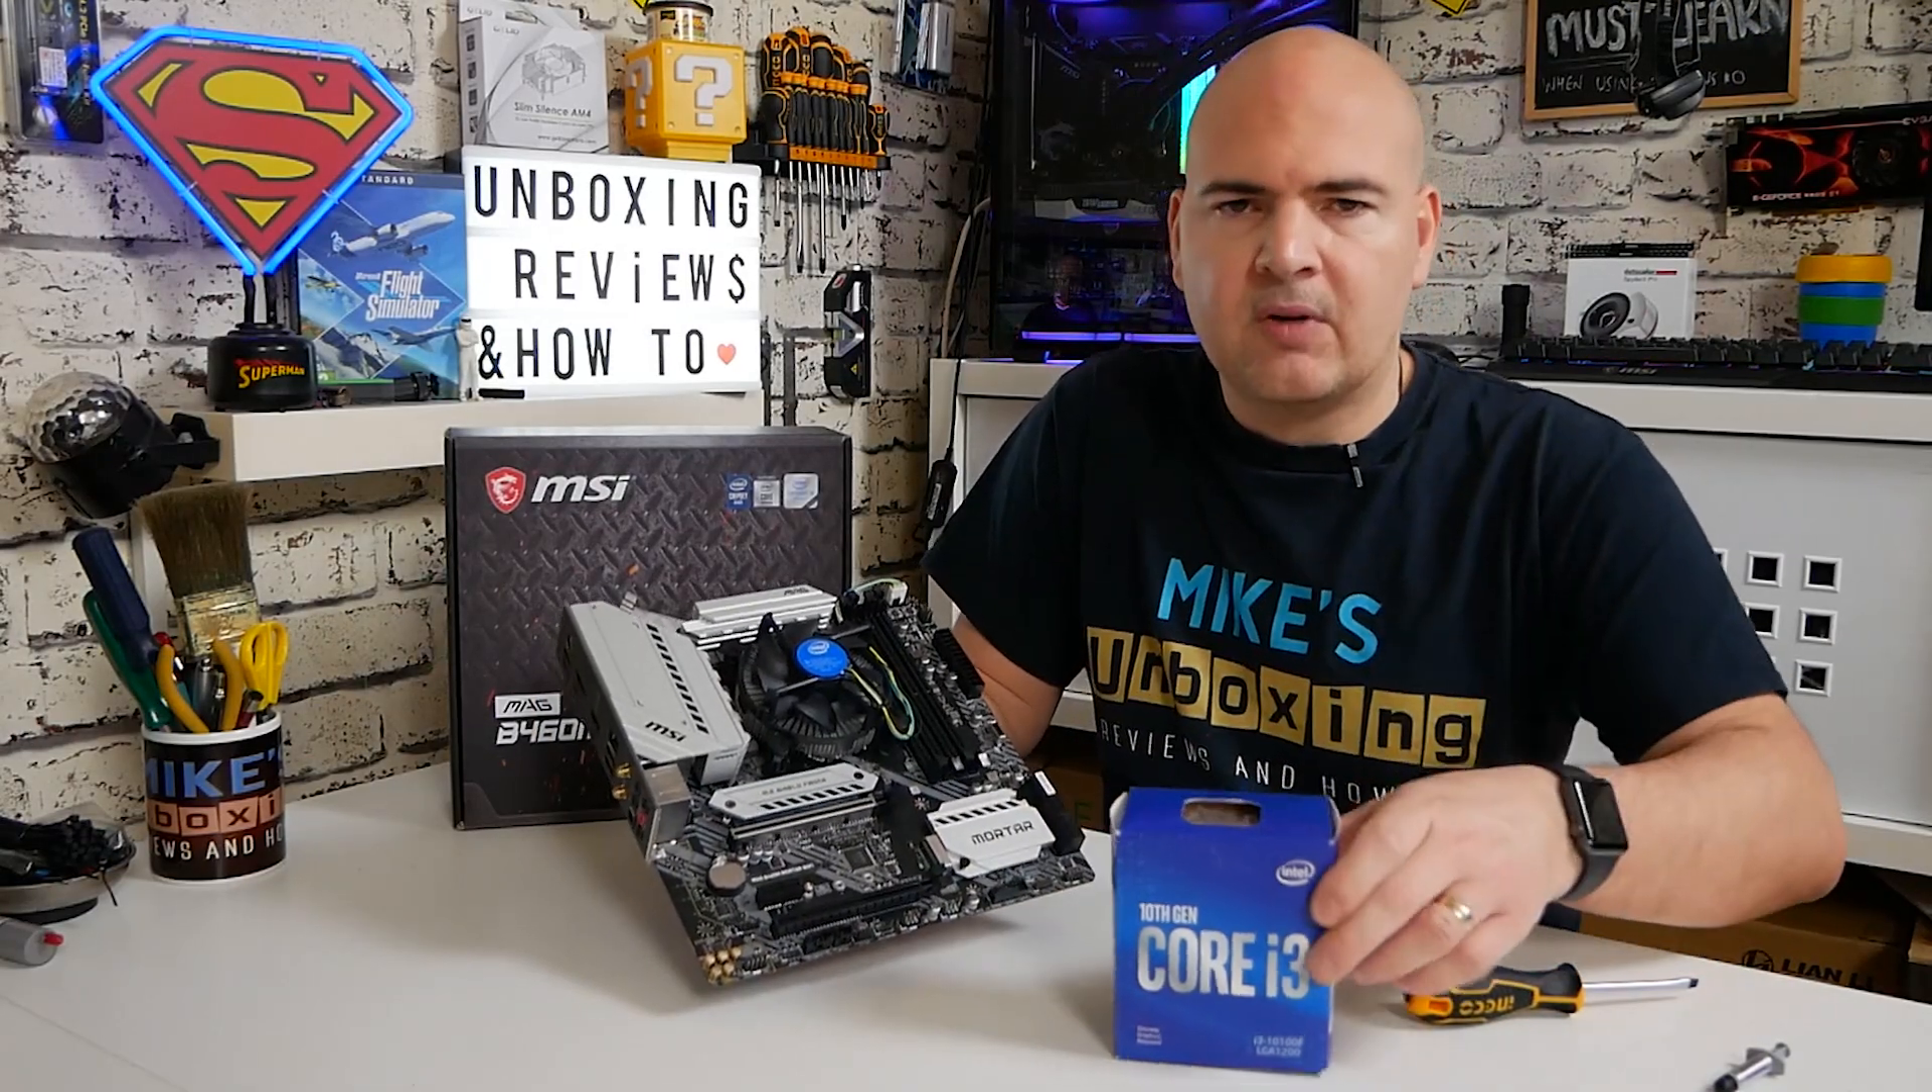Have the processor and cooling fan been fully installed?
Yes.